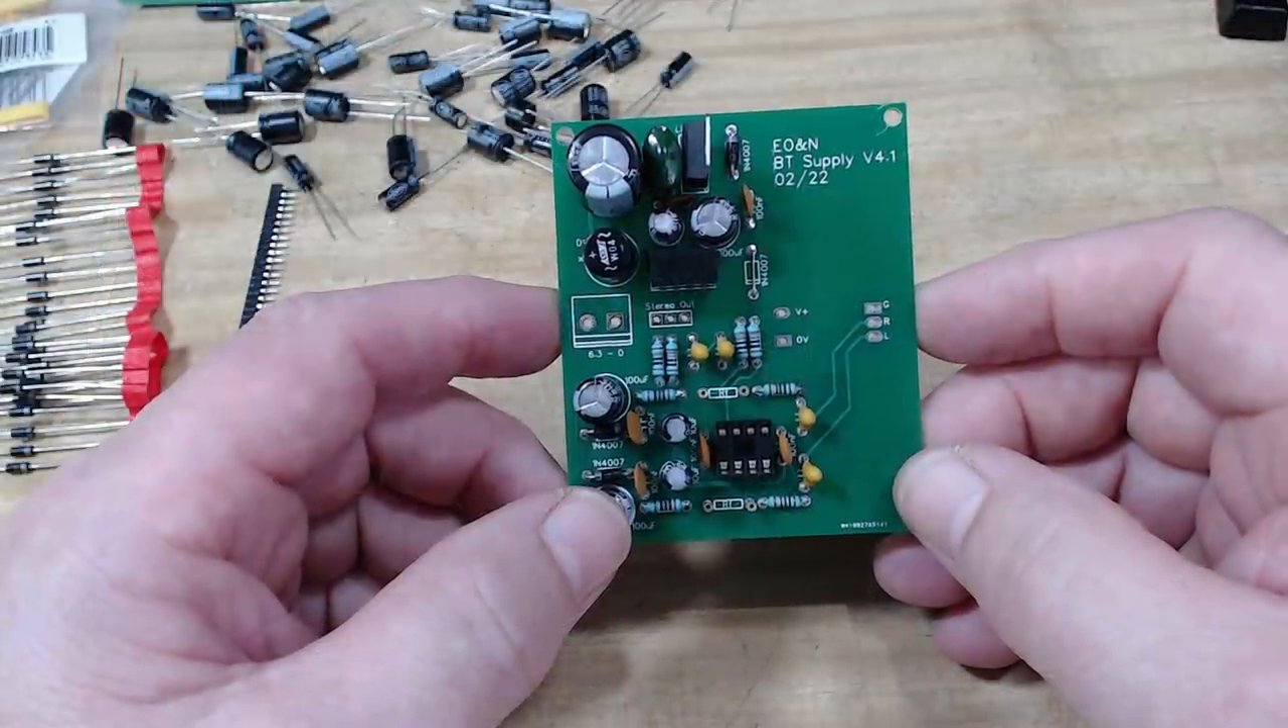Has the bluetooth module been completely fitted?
No.